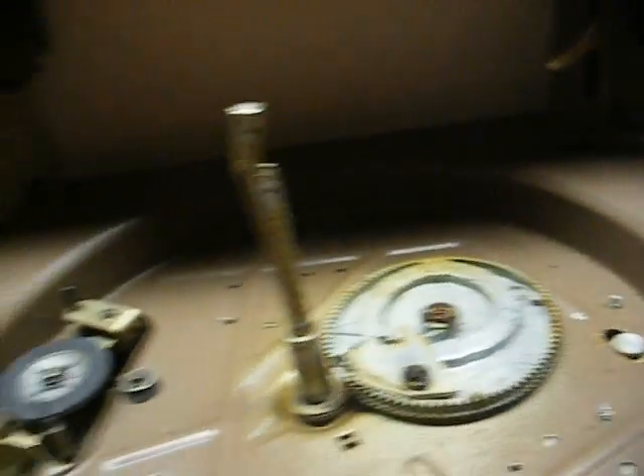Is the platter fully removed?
Yes.